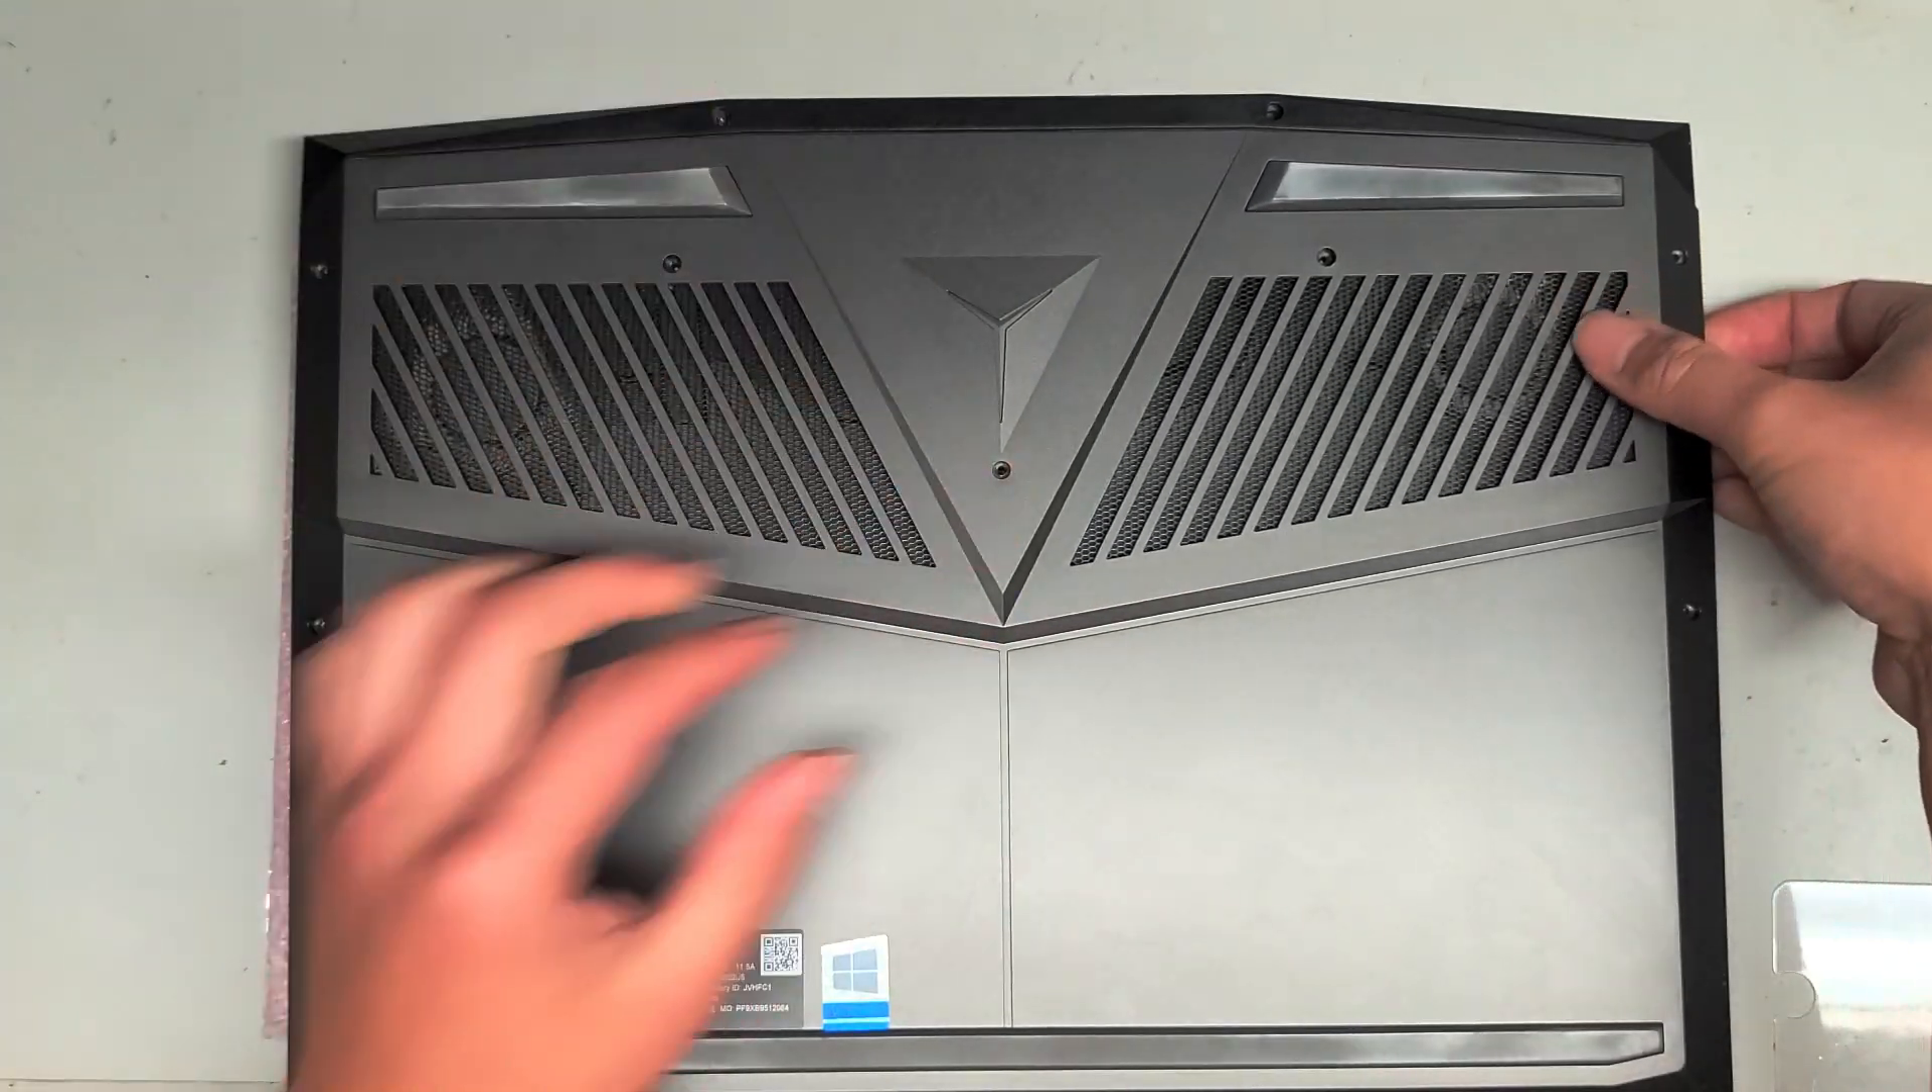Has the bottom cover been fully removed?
No.